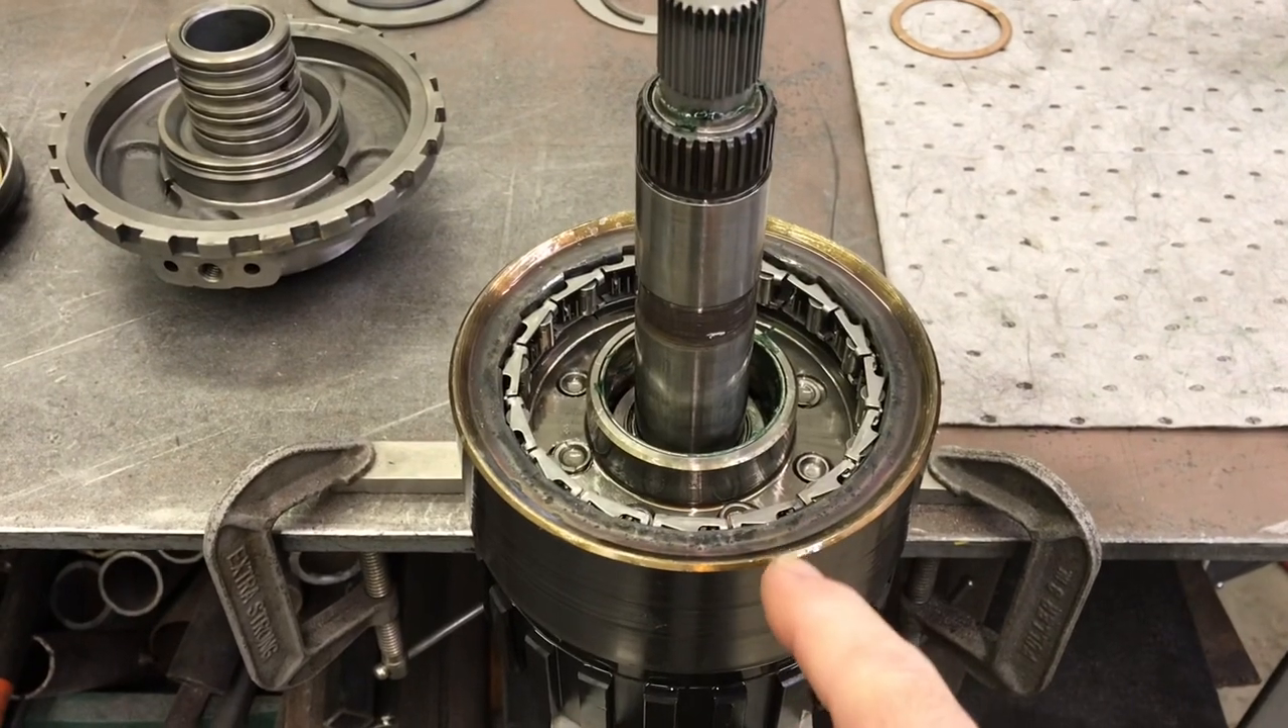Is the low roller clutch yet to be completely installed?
No.